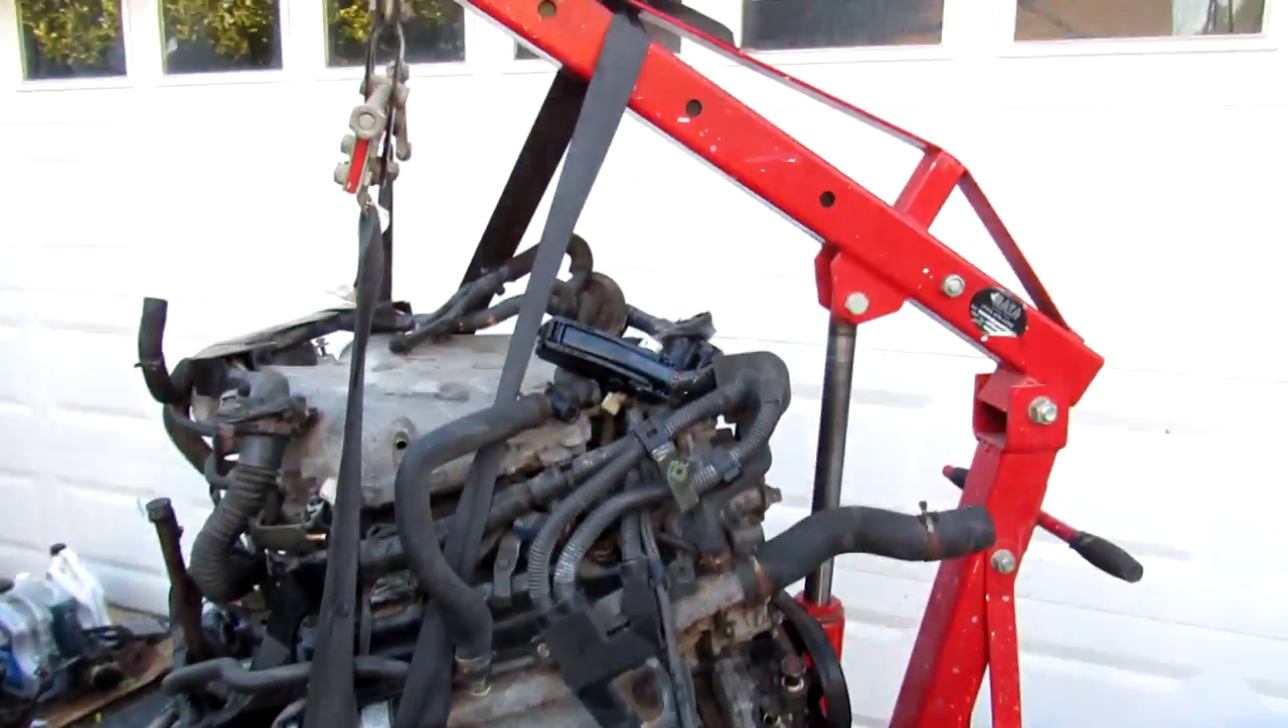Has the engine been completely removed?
Yes.